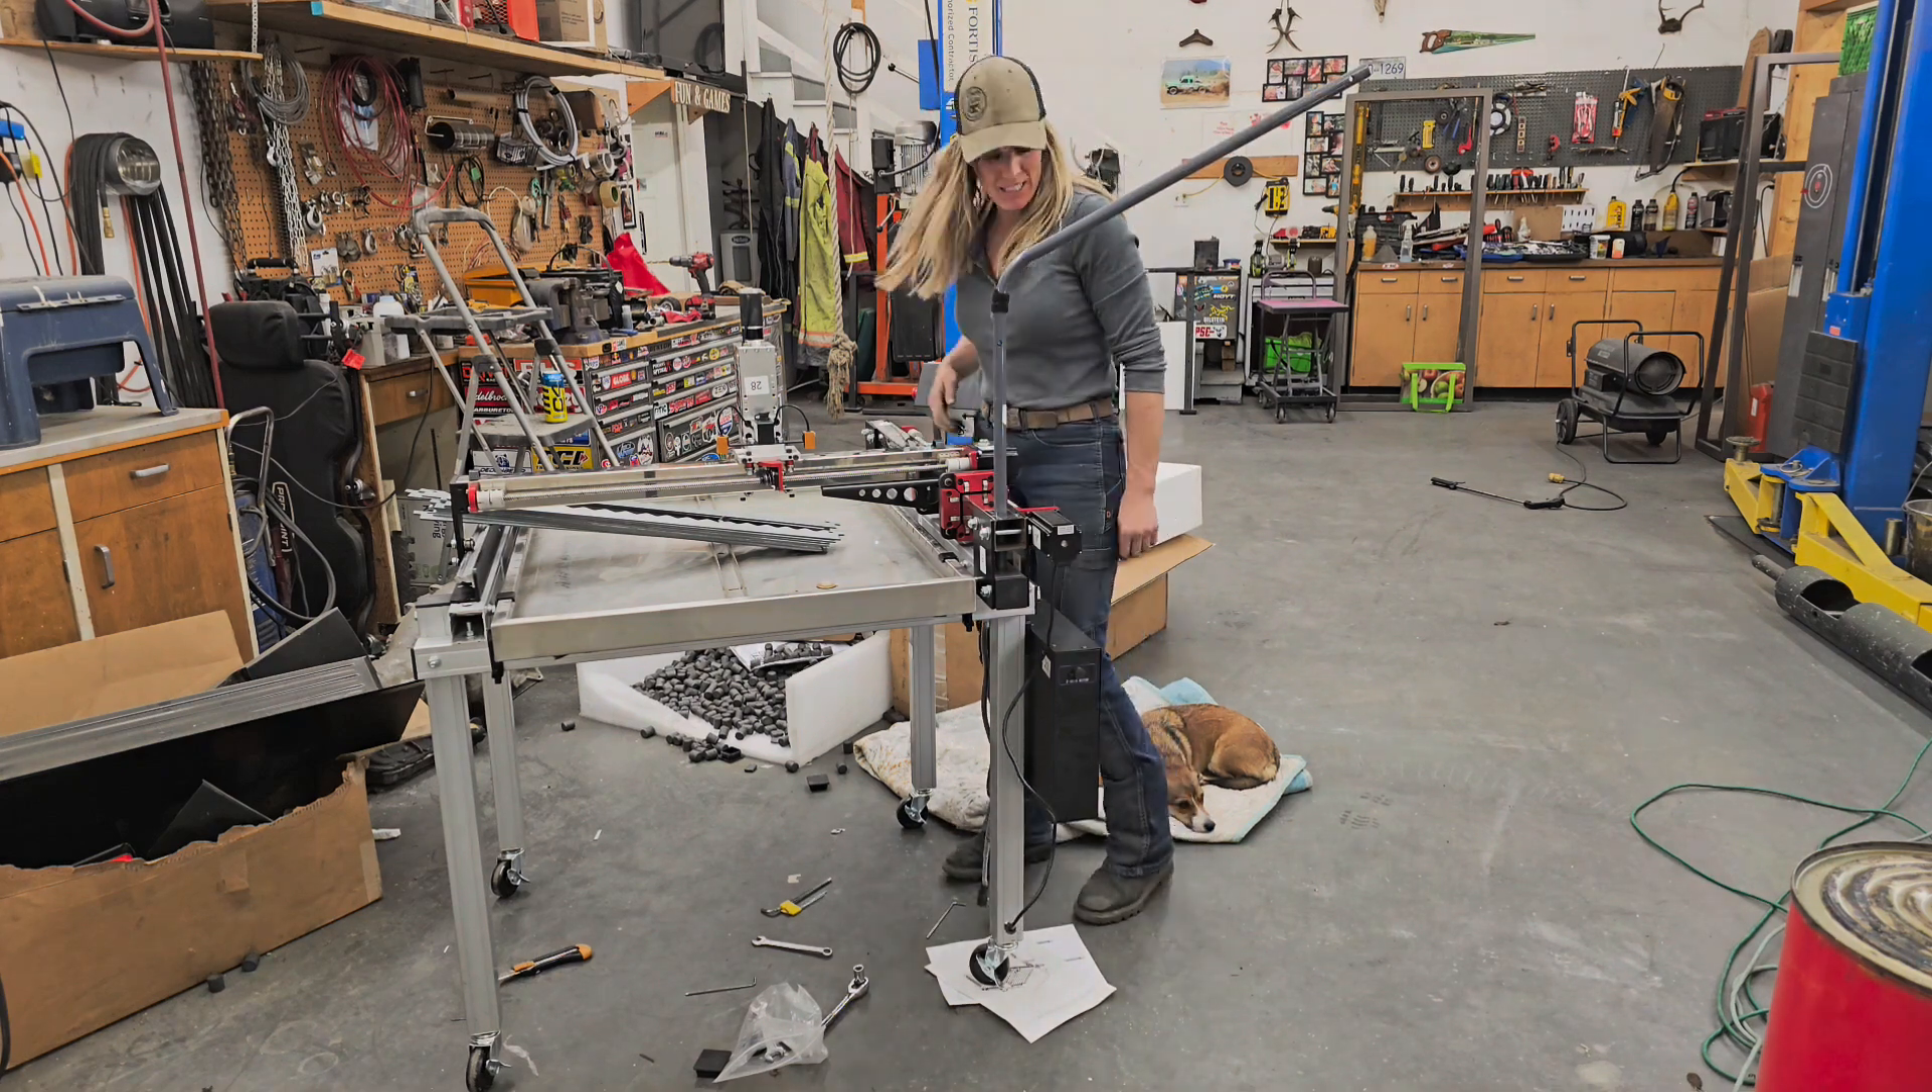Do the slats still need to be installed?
Yes.